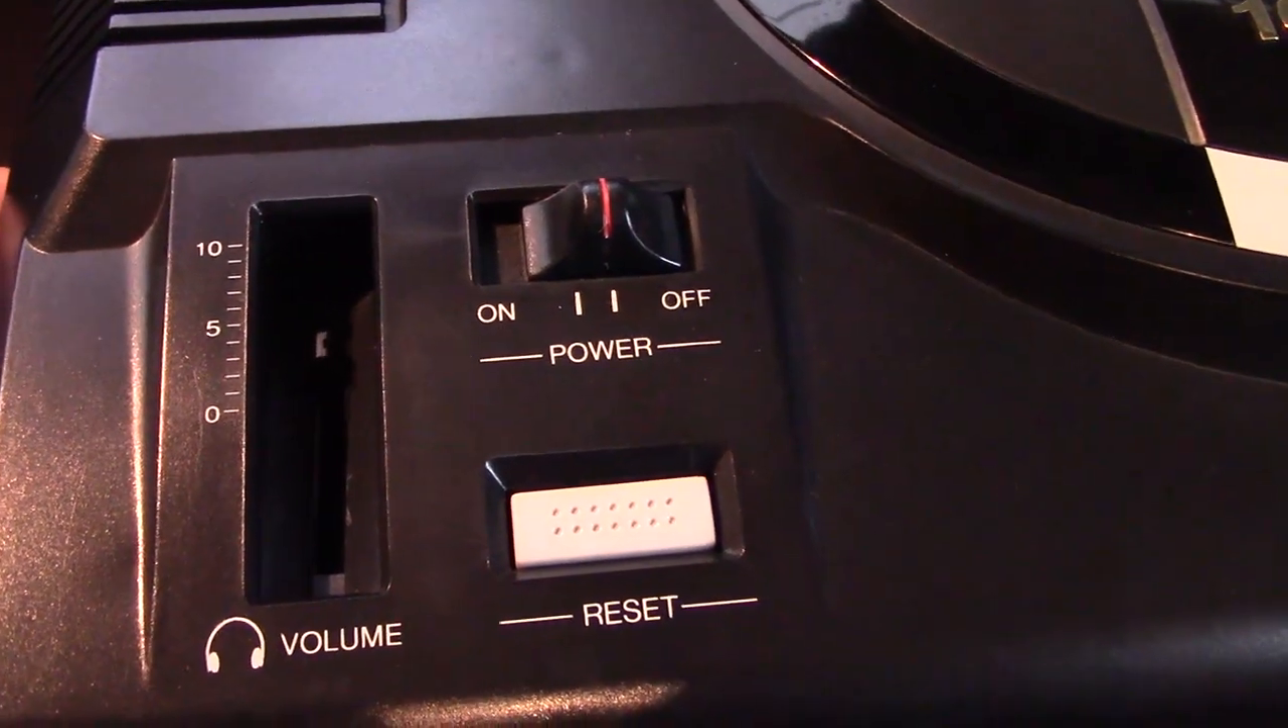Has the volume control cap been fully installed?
No.